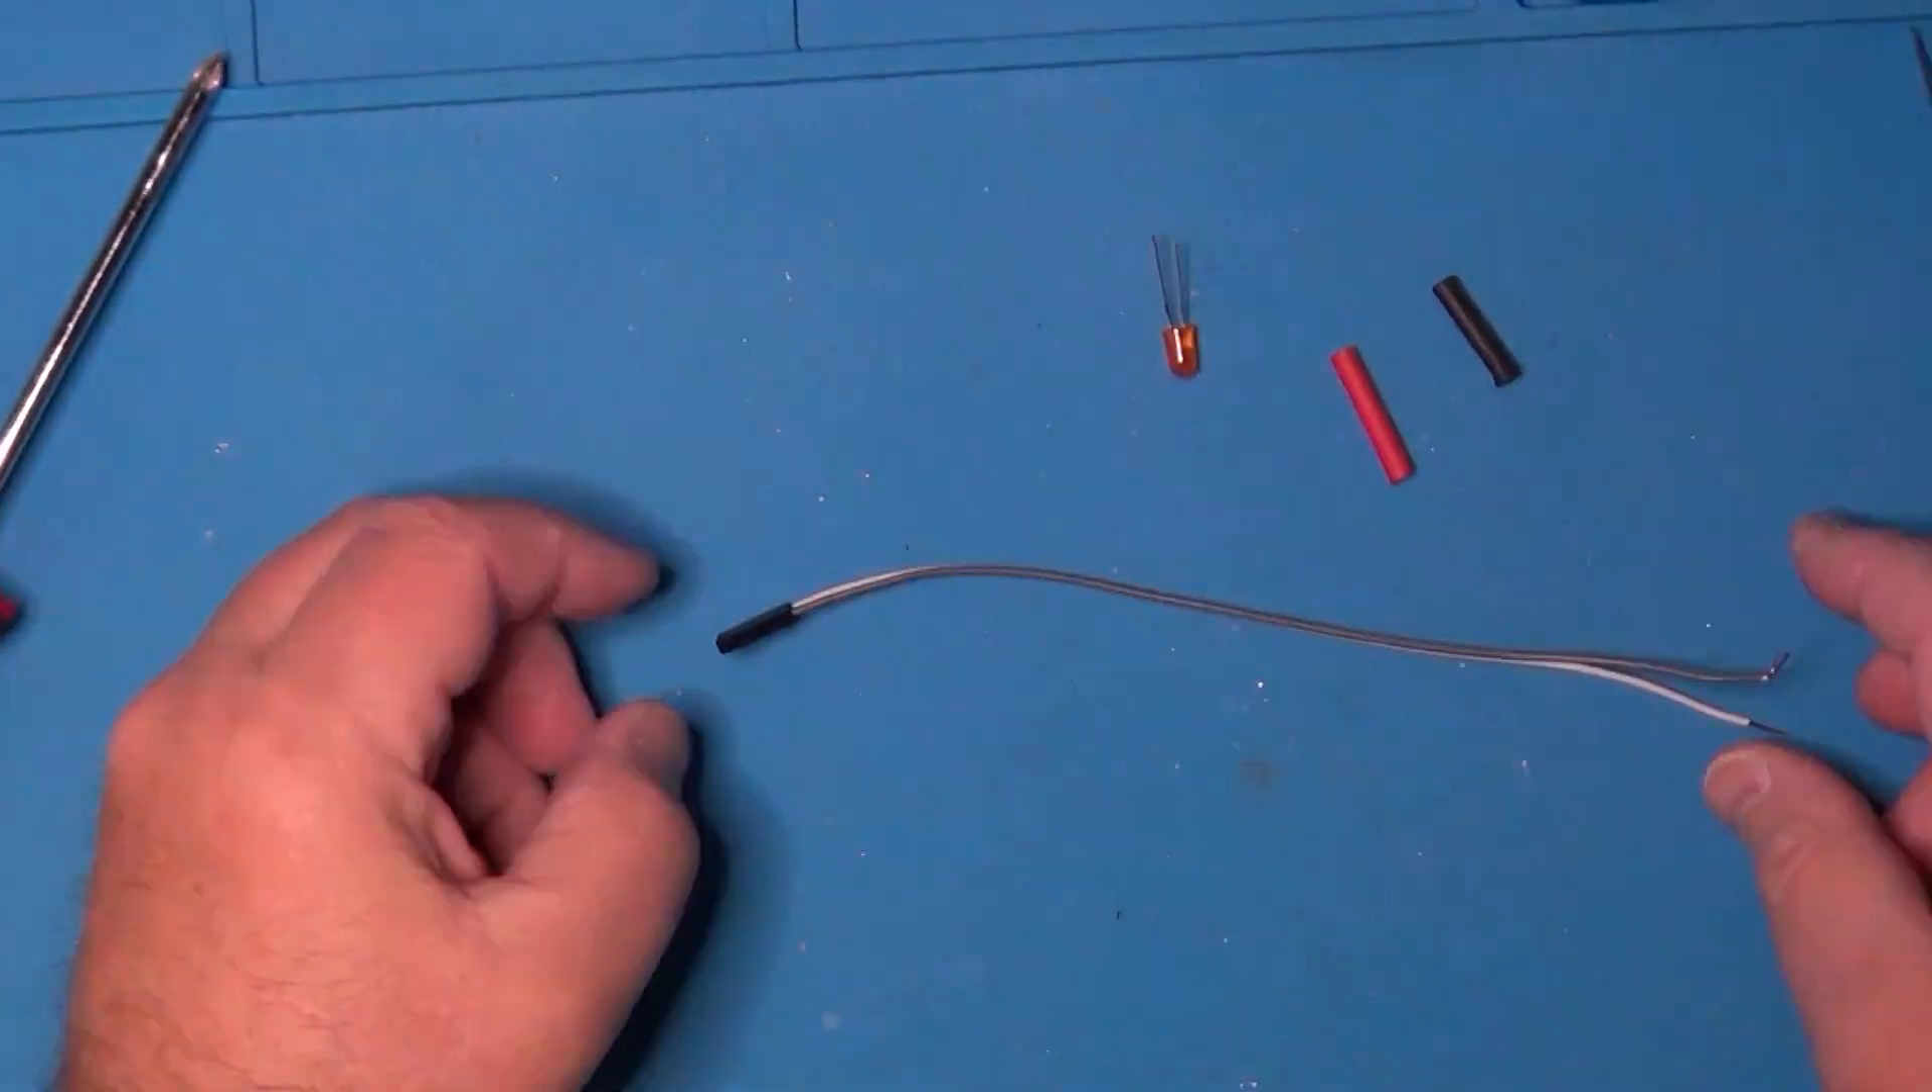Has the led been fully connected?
No.